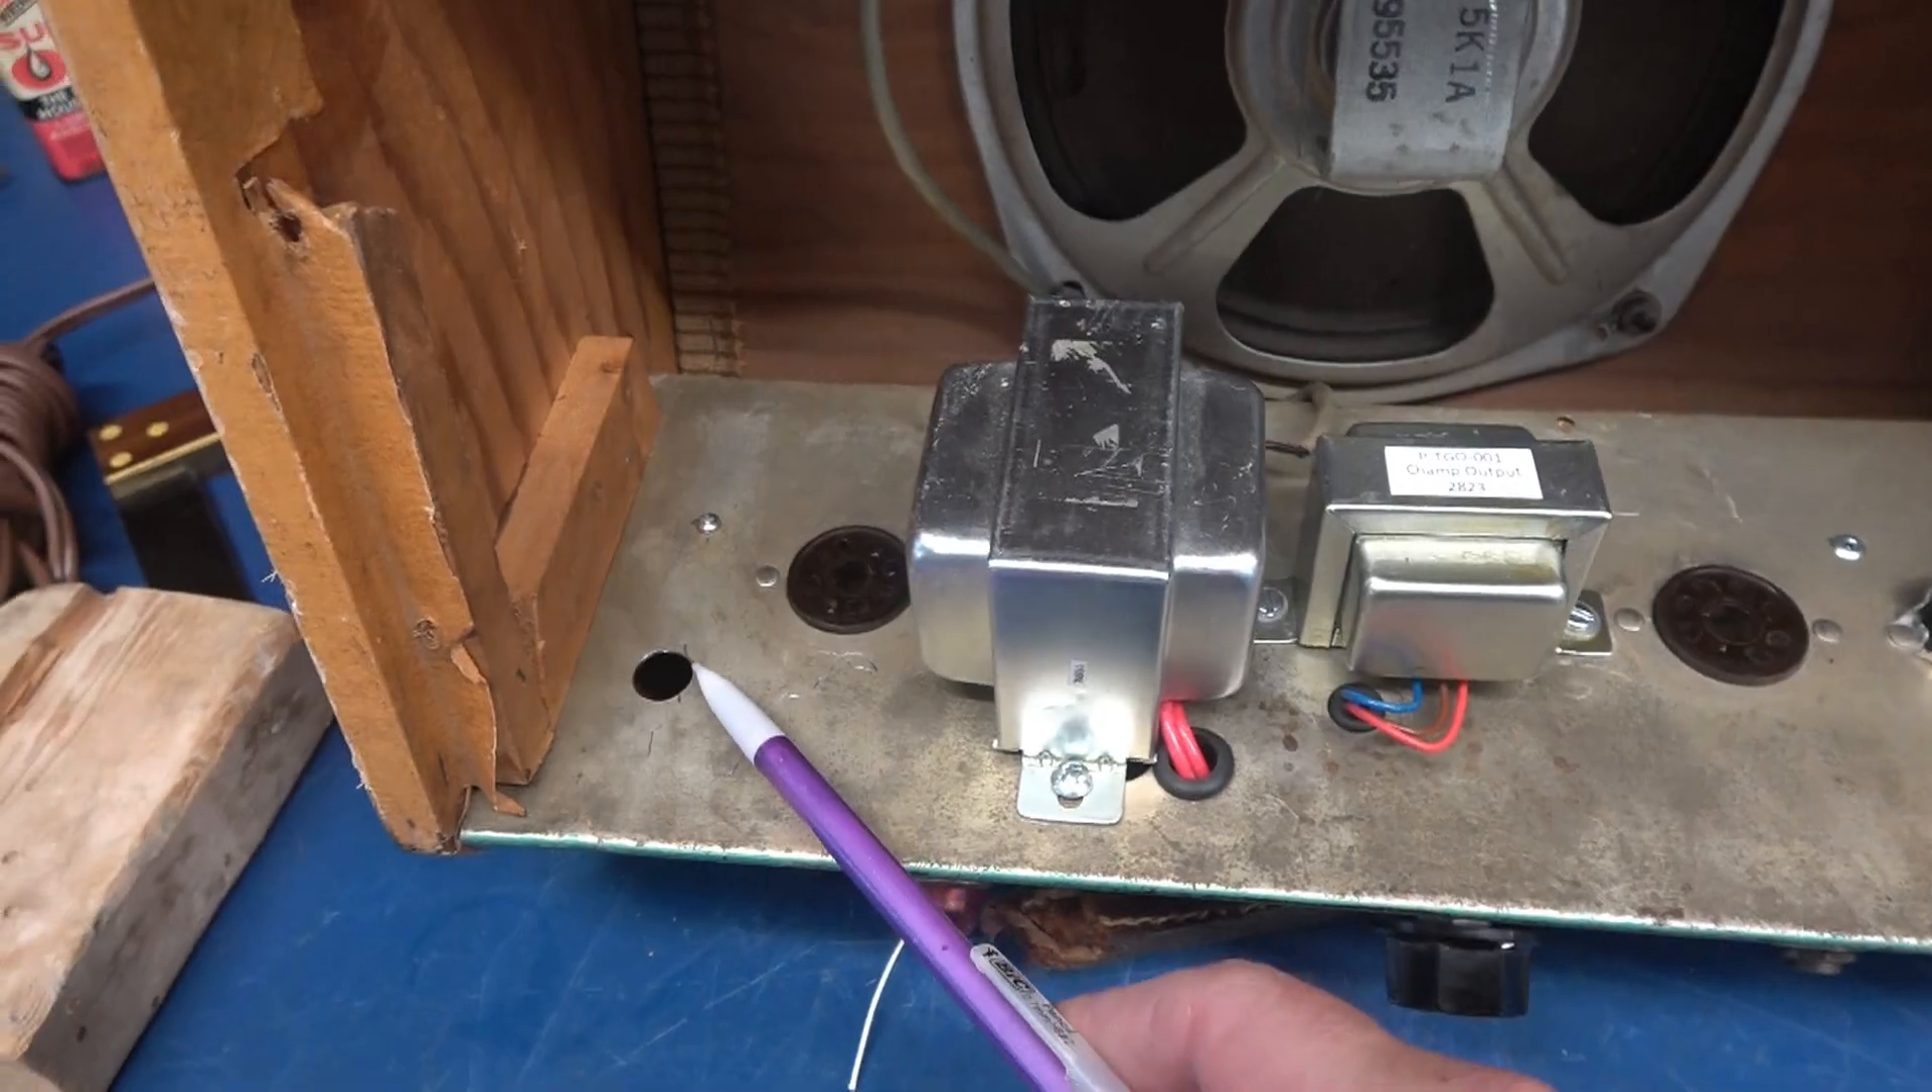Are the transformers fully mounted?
Yes.